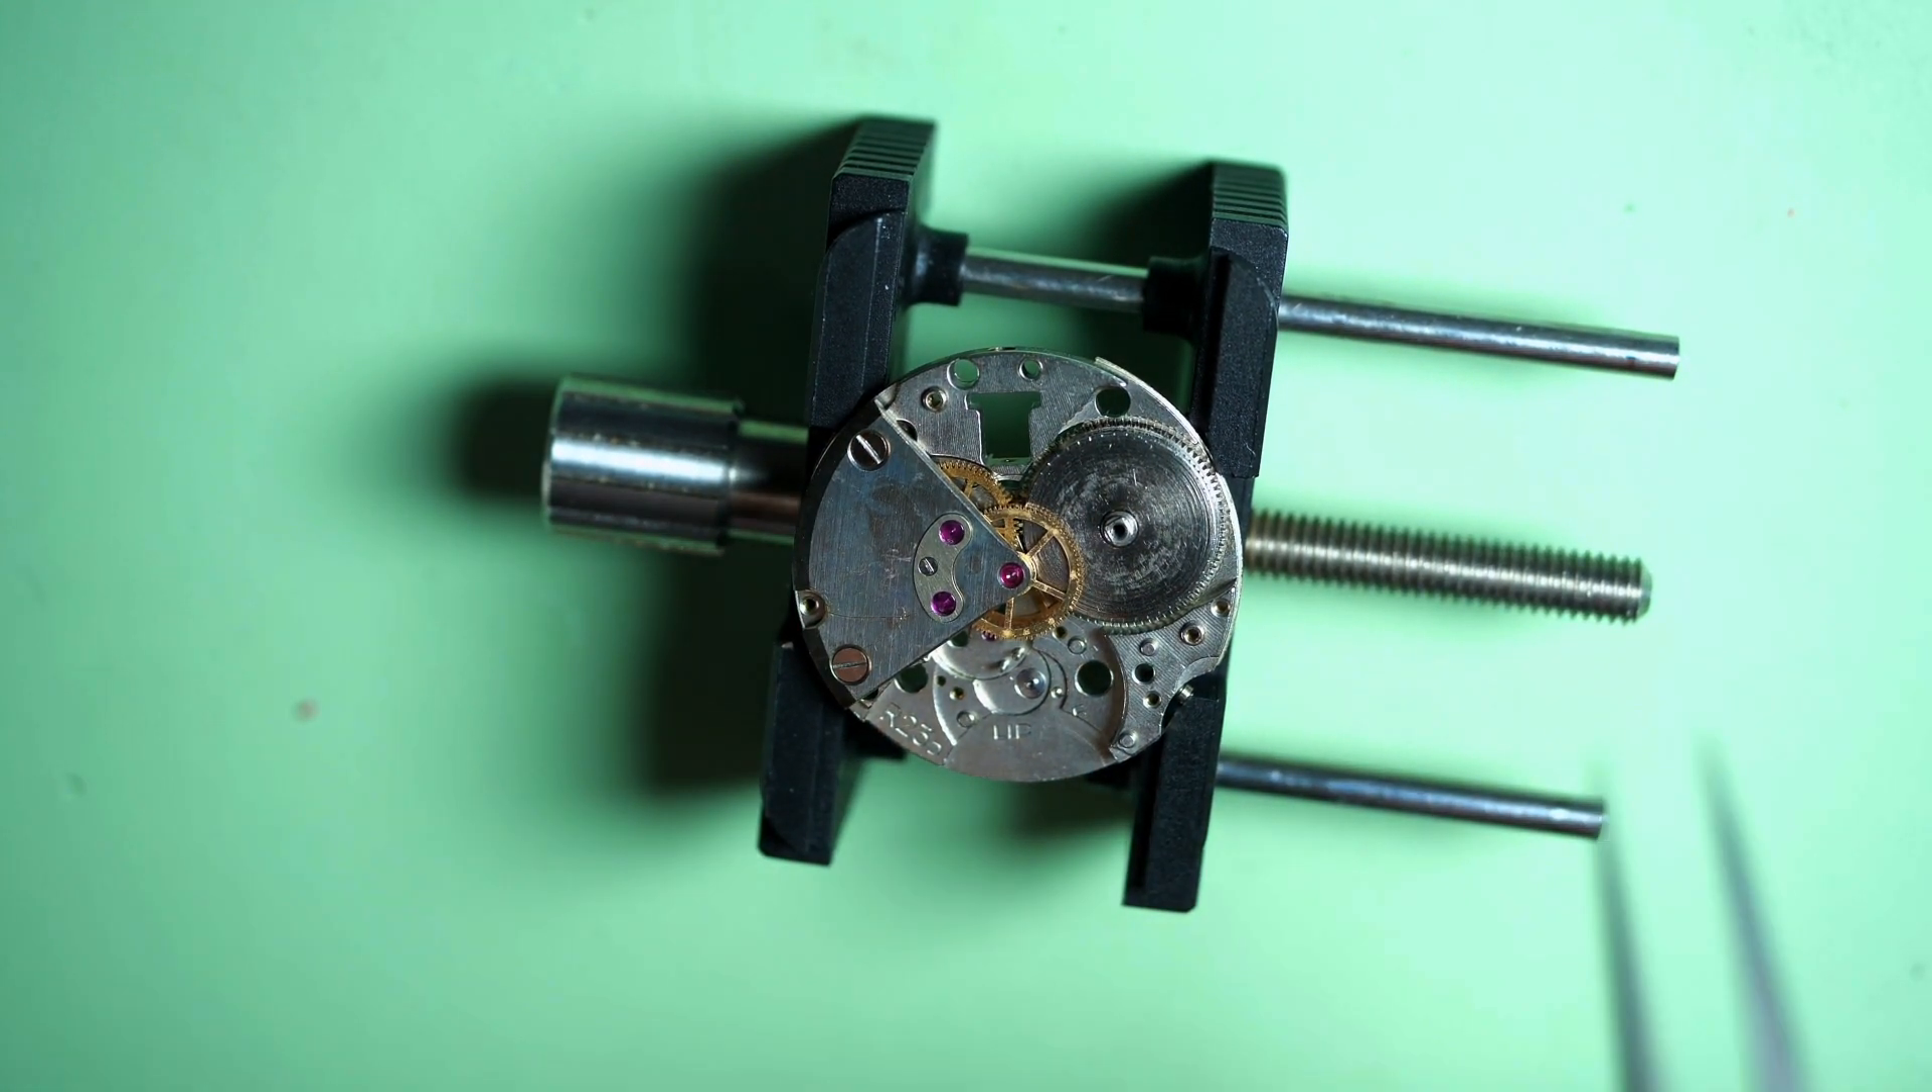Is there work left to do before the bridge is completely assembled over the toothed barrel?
Yes.